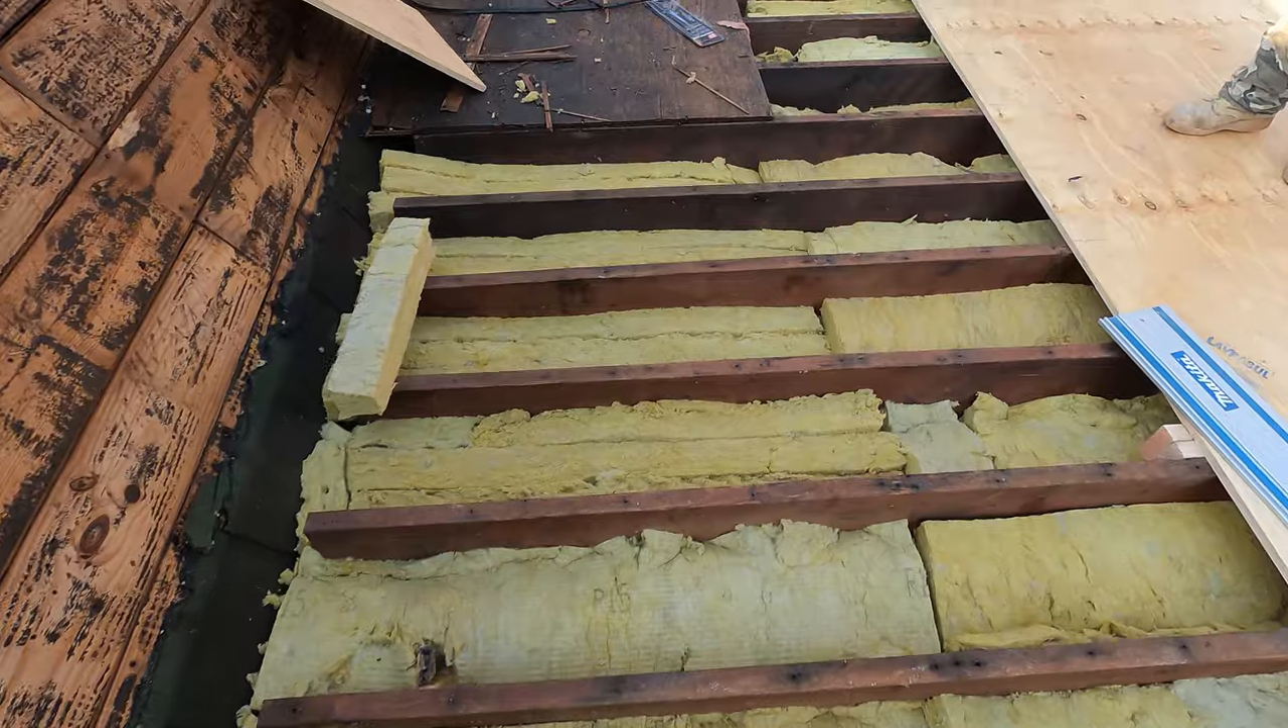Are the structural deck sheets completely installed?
No.